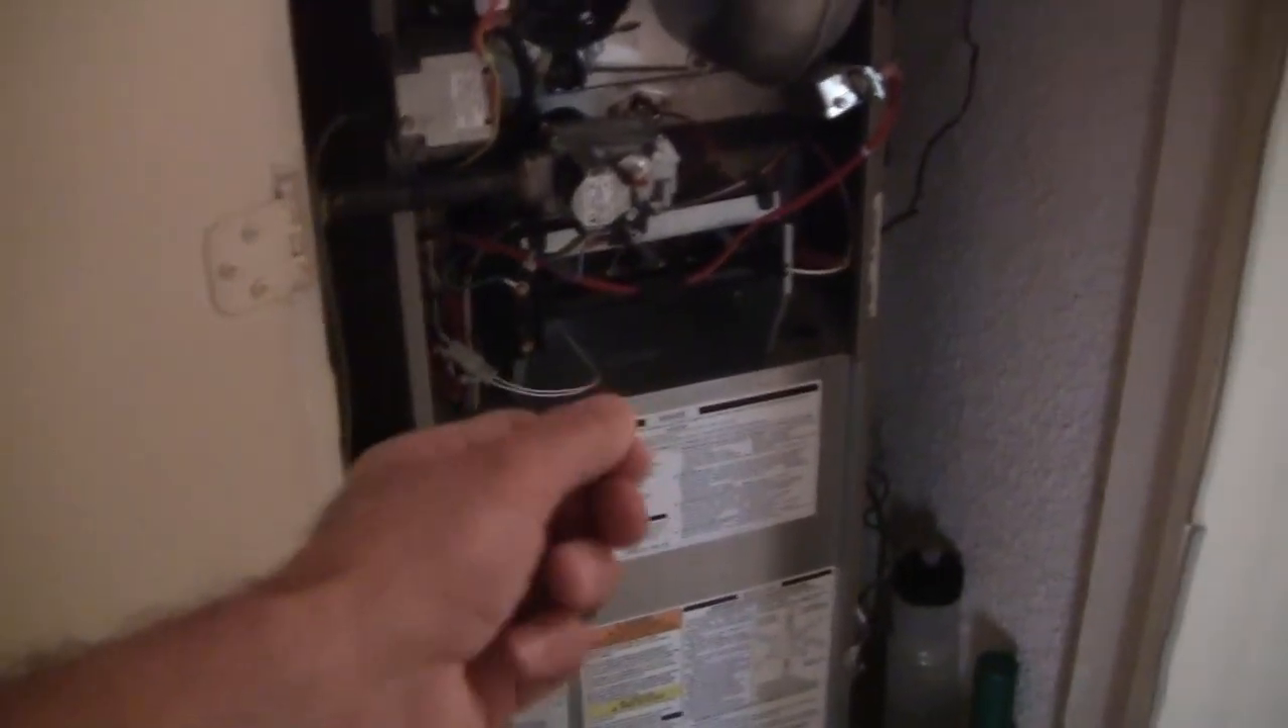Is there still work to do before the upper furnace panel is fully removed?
No.